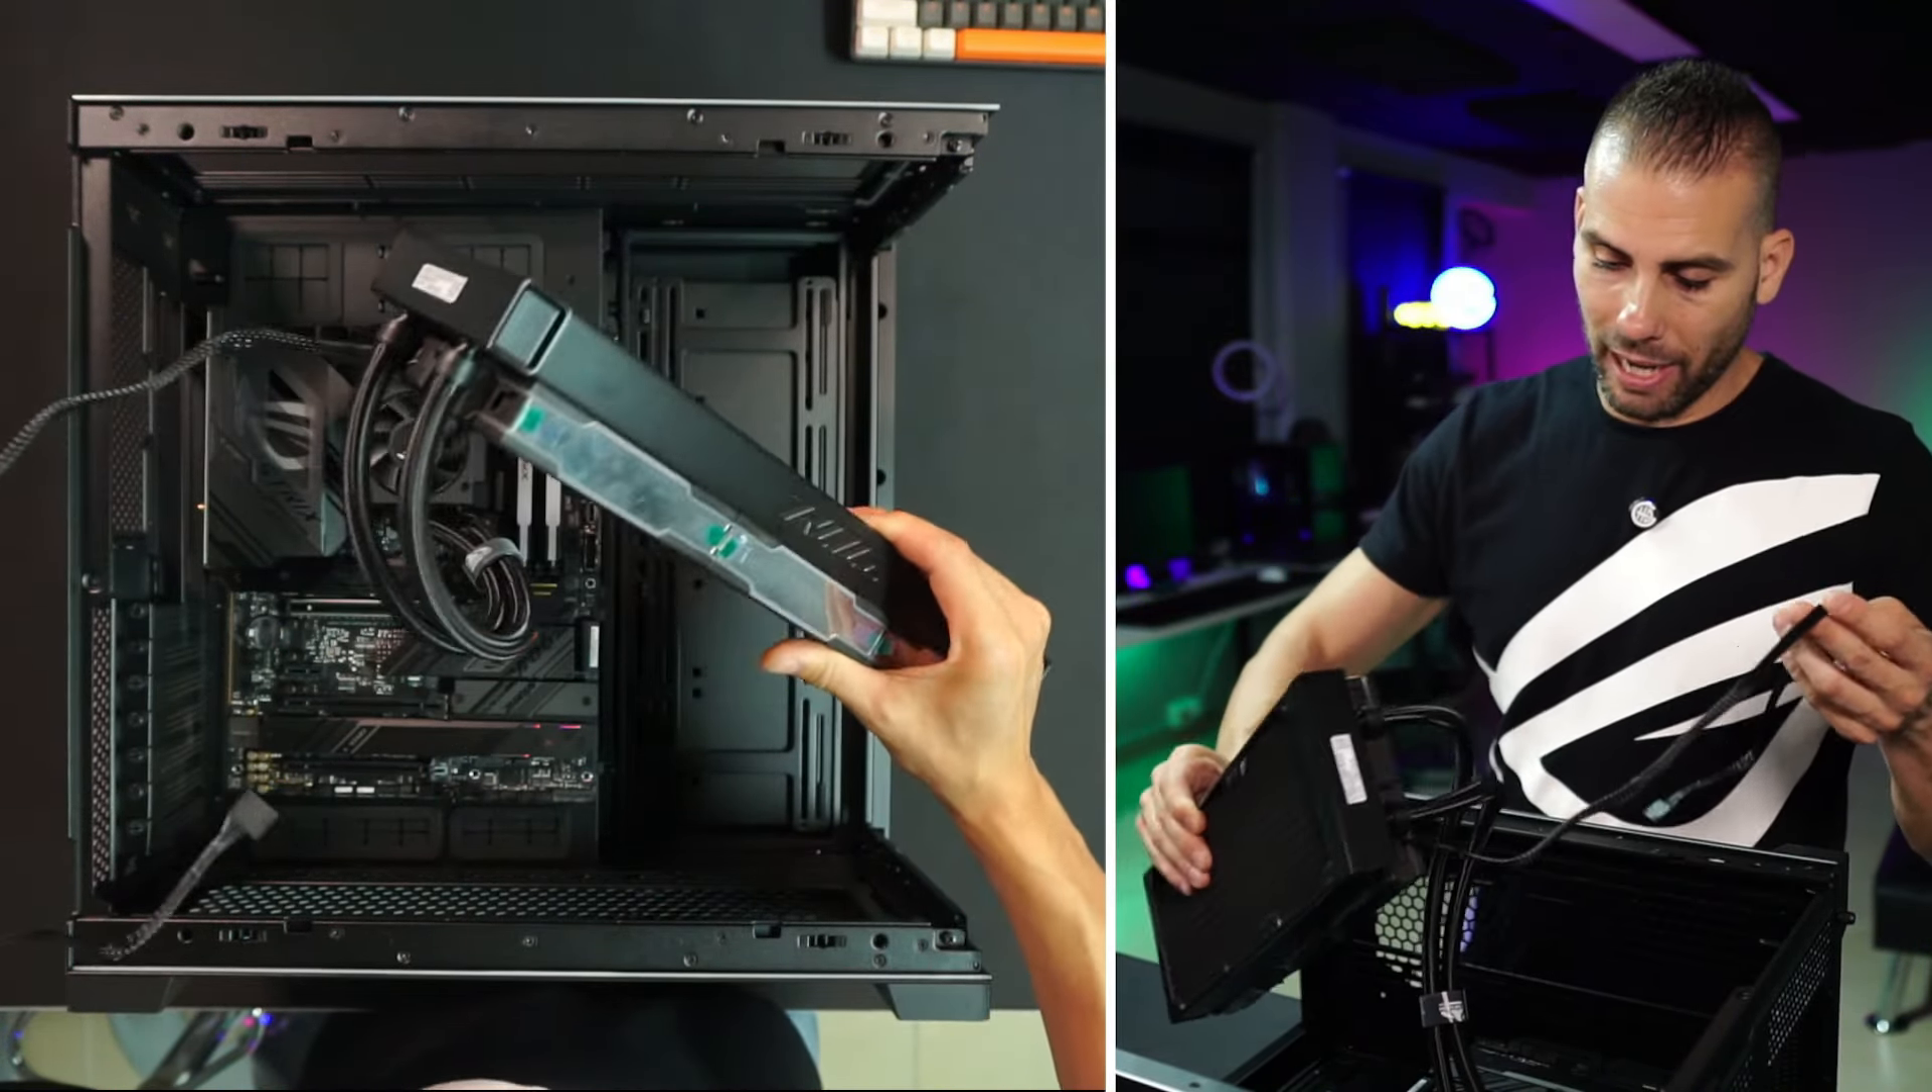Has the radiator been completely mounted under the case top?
No.